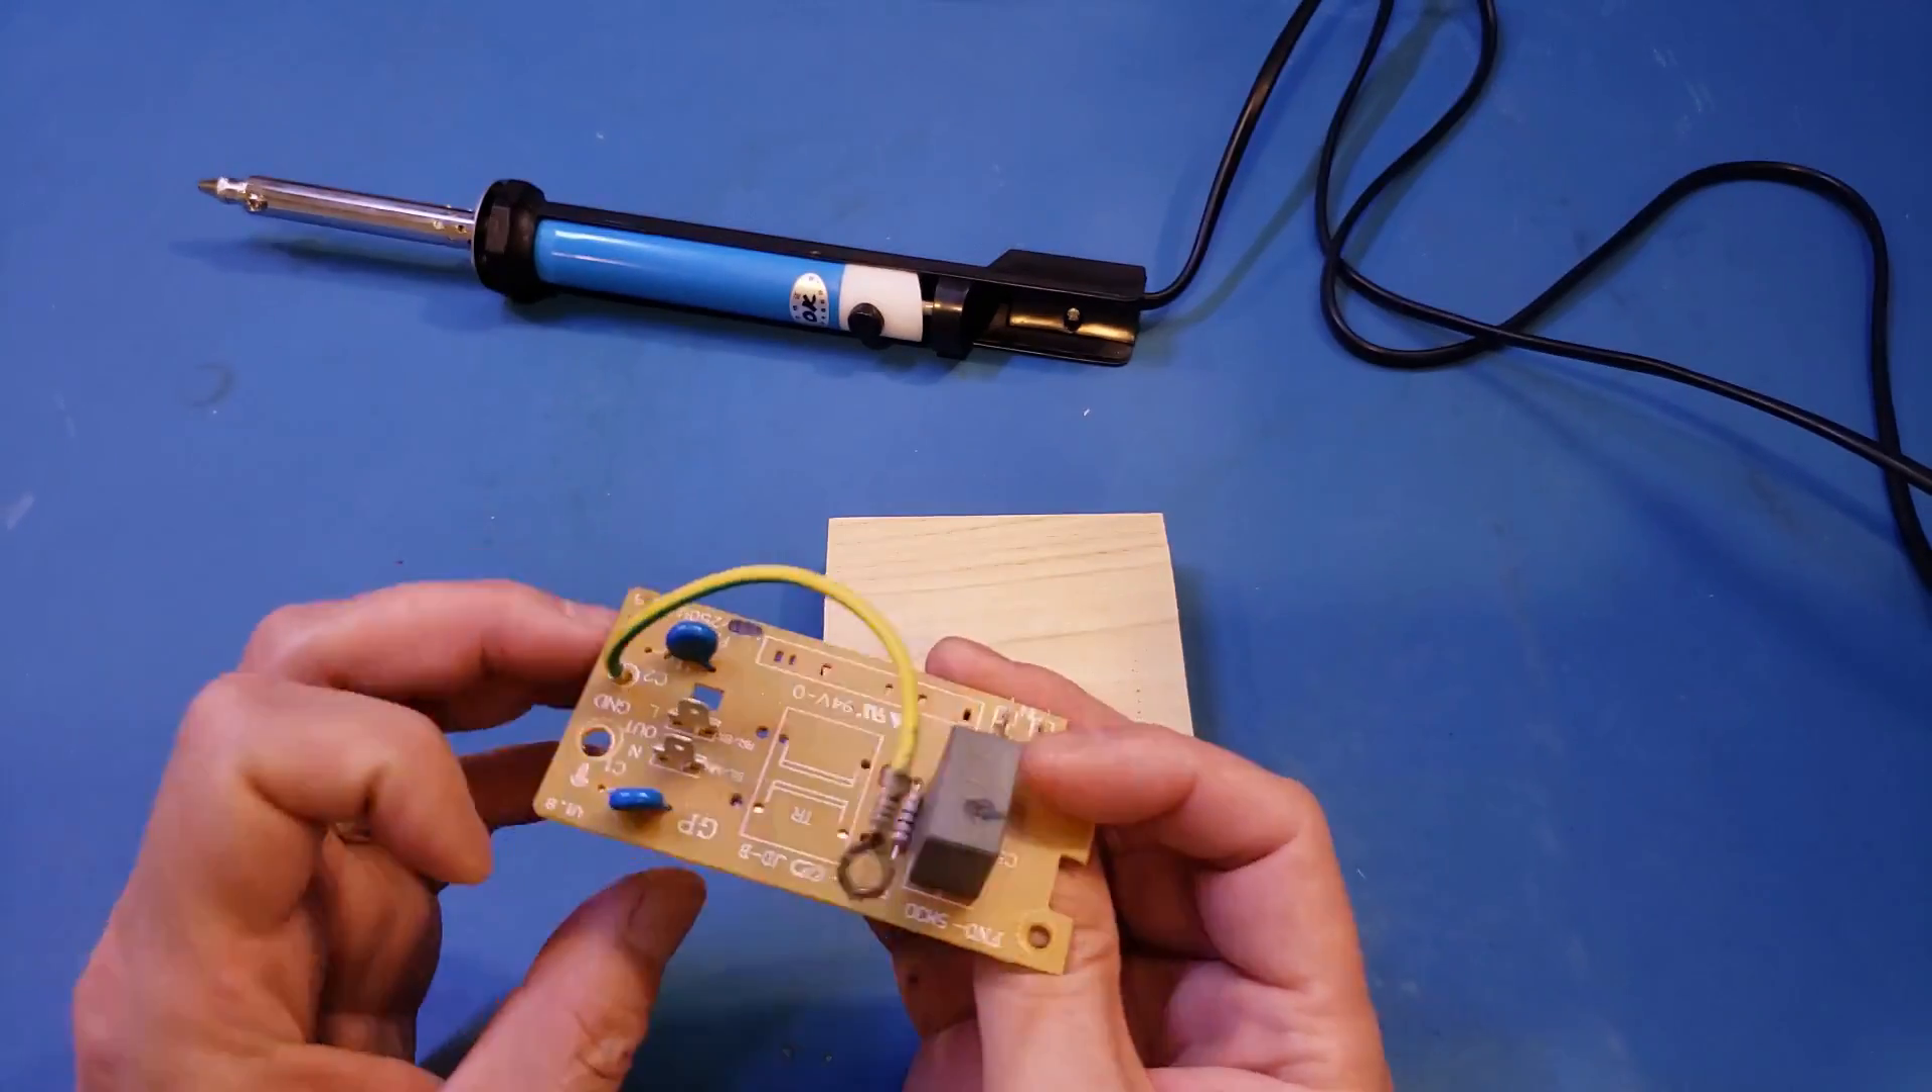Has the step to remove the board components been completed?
No.